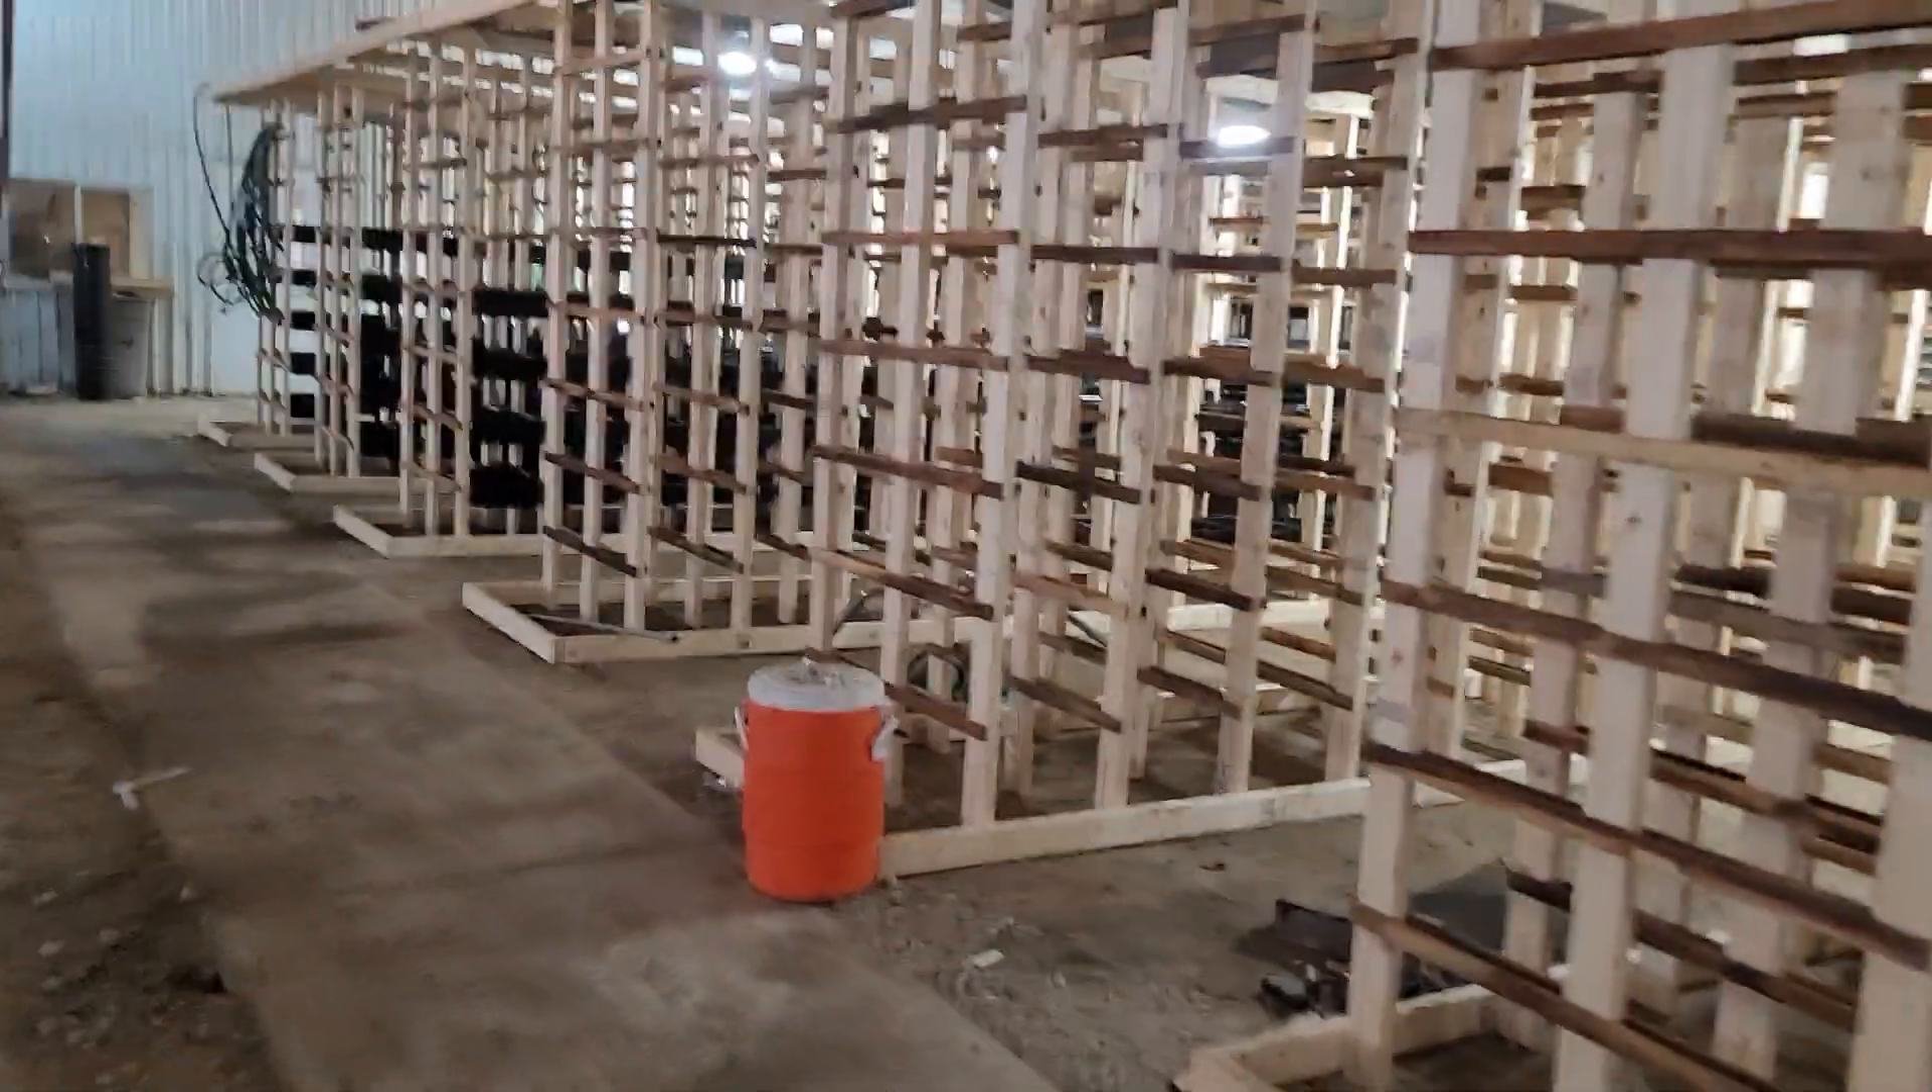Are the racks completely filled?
No.